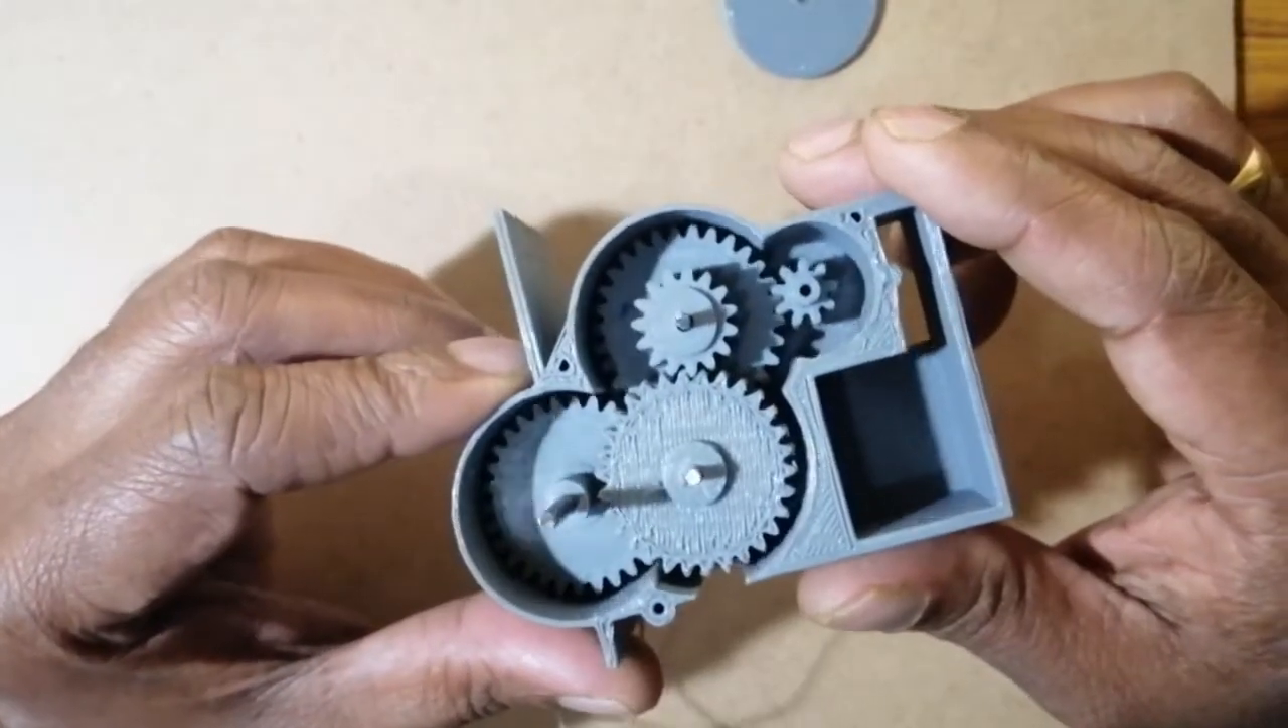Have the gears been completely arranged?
Yes.